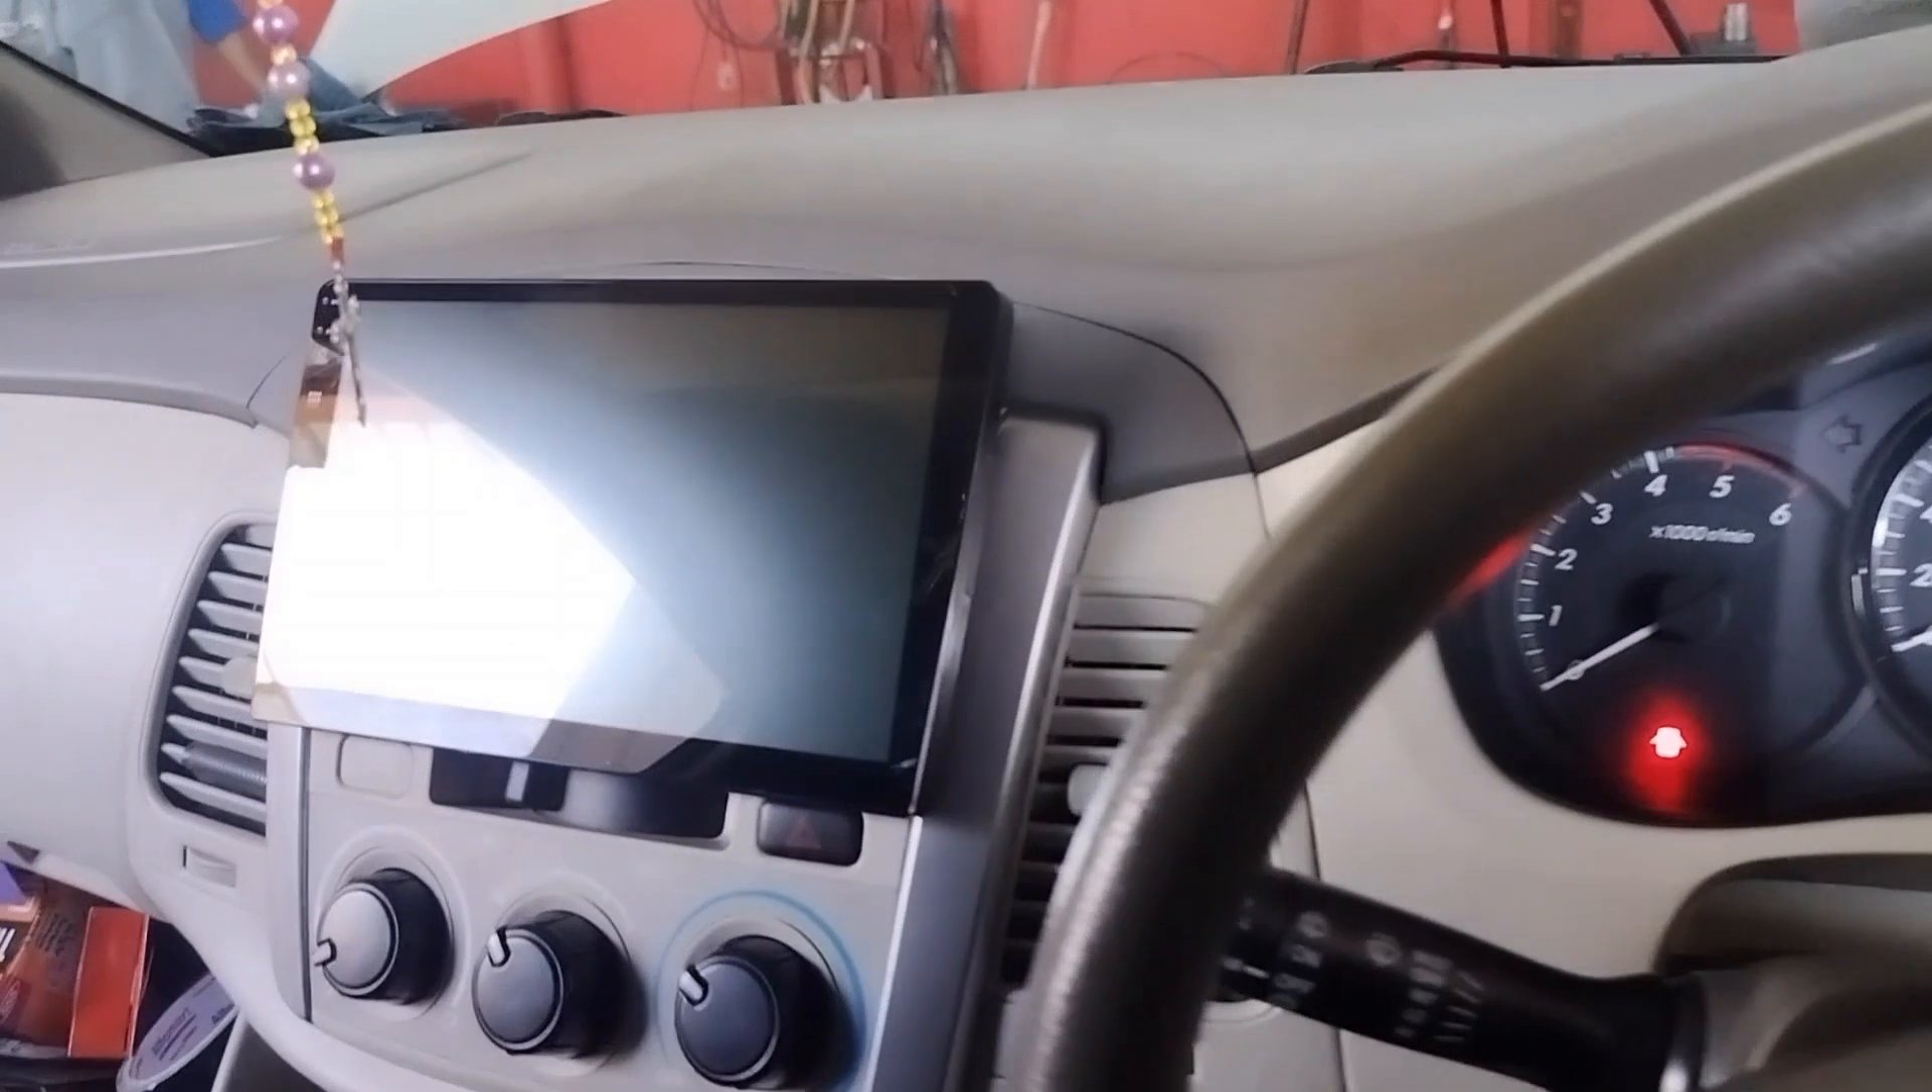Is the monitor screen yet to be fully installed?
No.